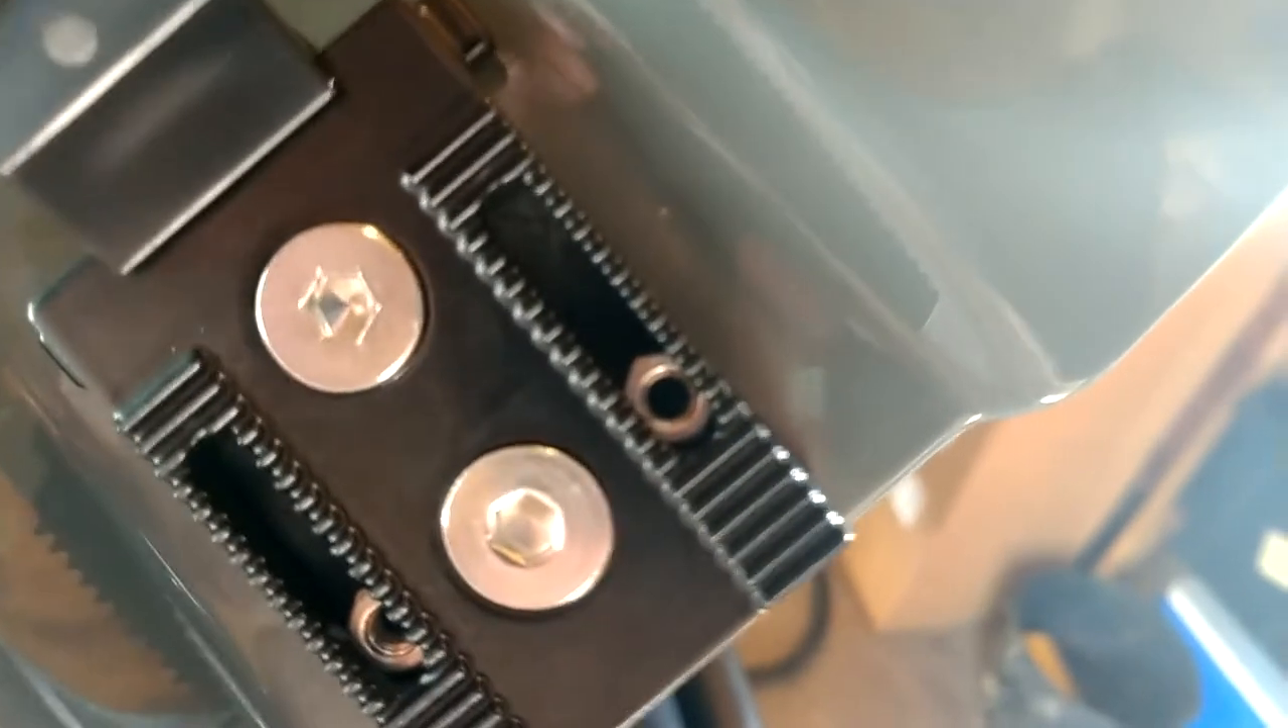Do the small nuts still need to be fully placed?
No.